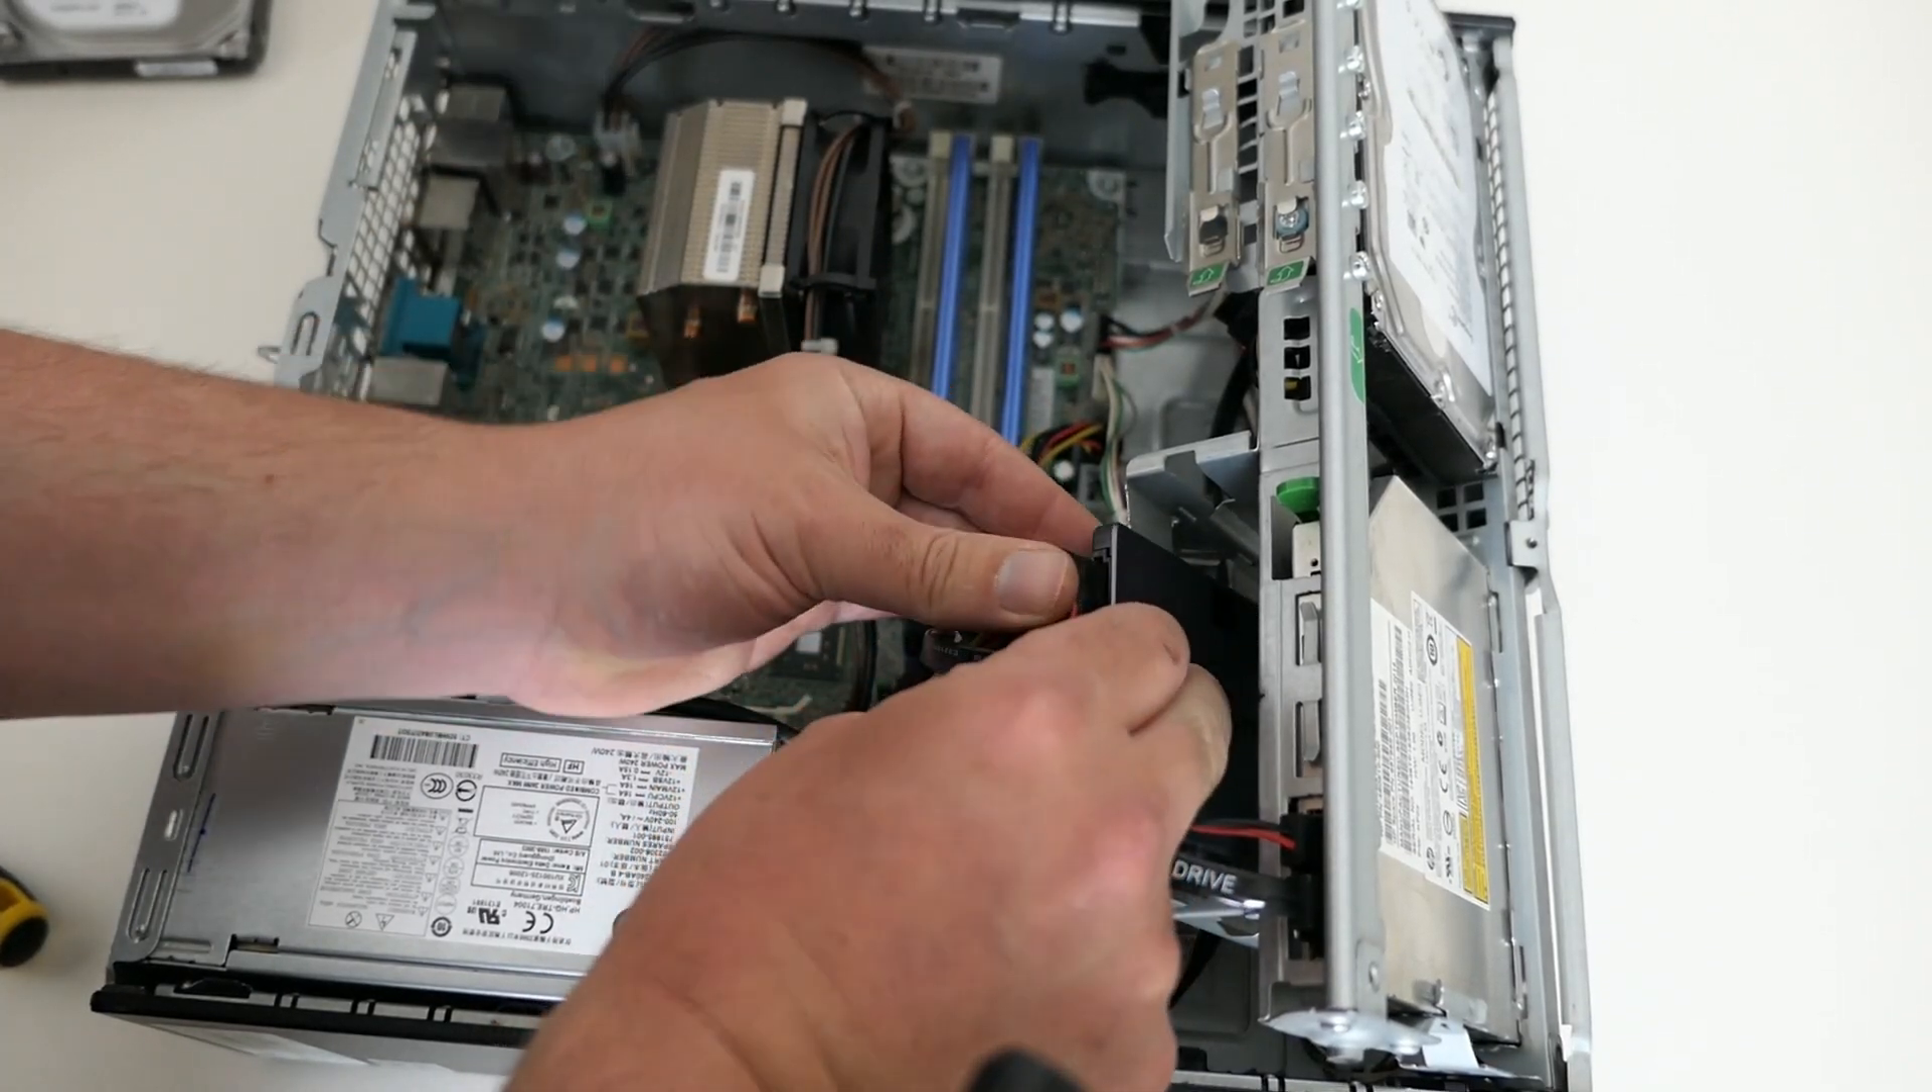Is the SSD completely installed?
No.